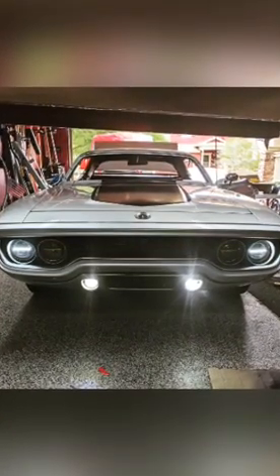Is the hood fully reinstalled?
Yes.